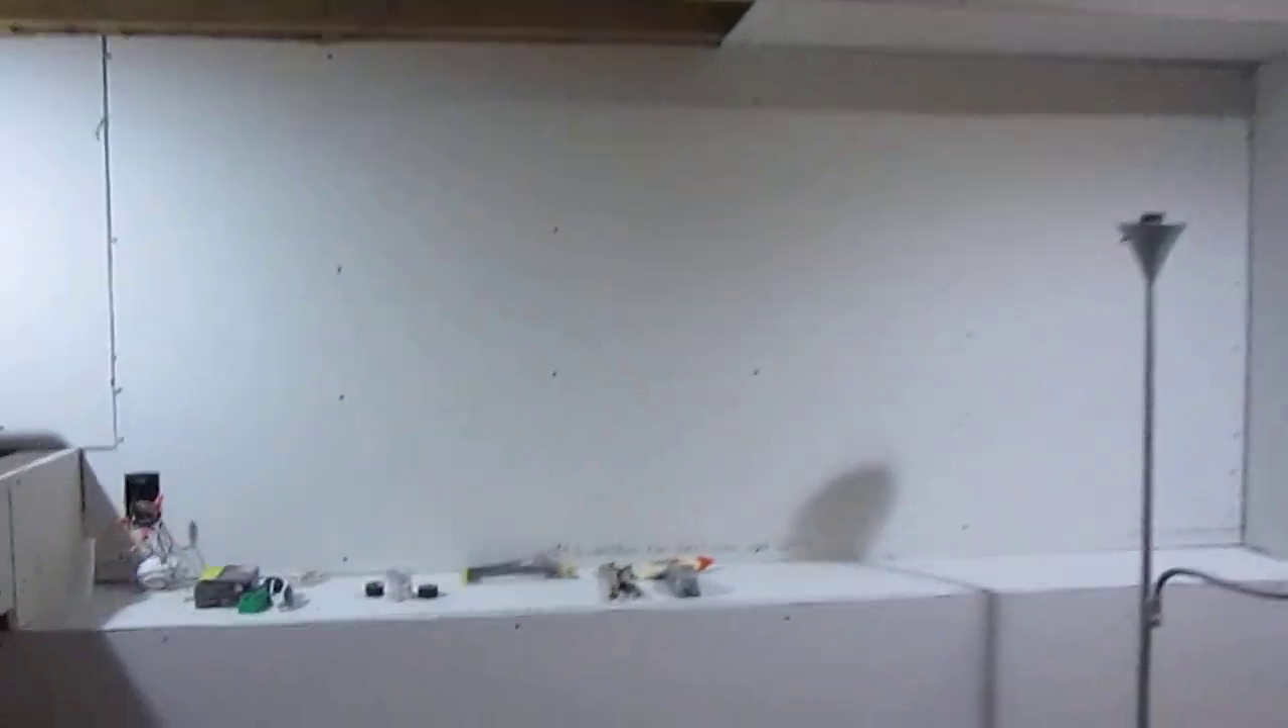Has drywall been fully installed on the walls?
Yes.